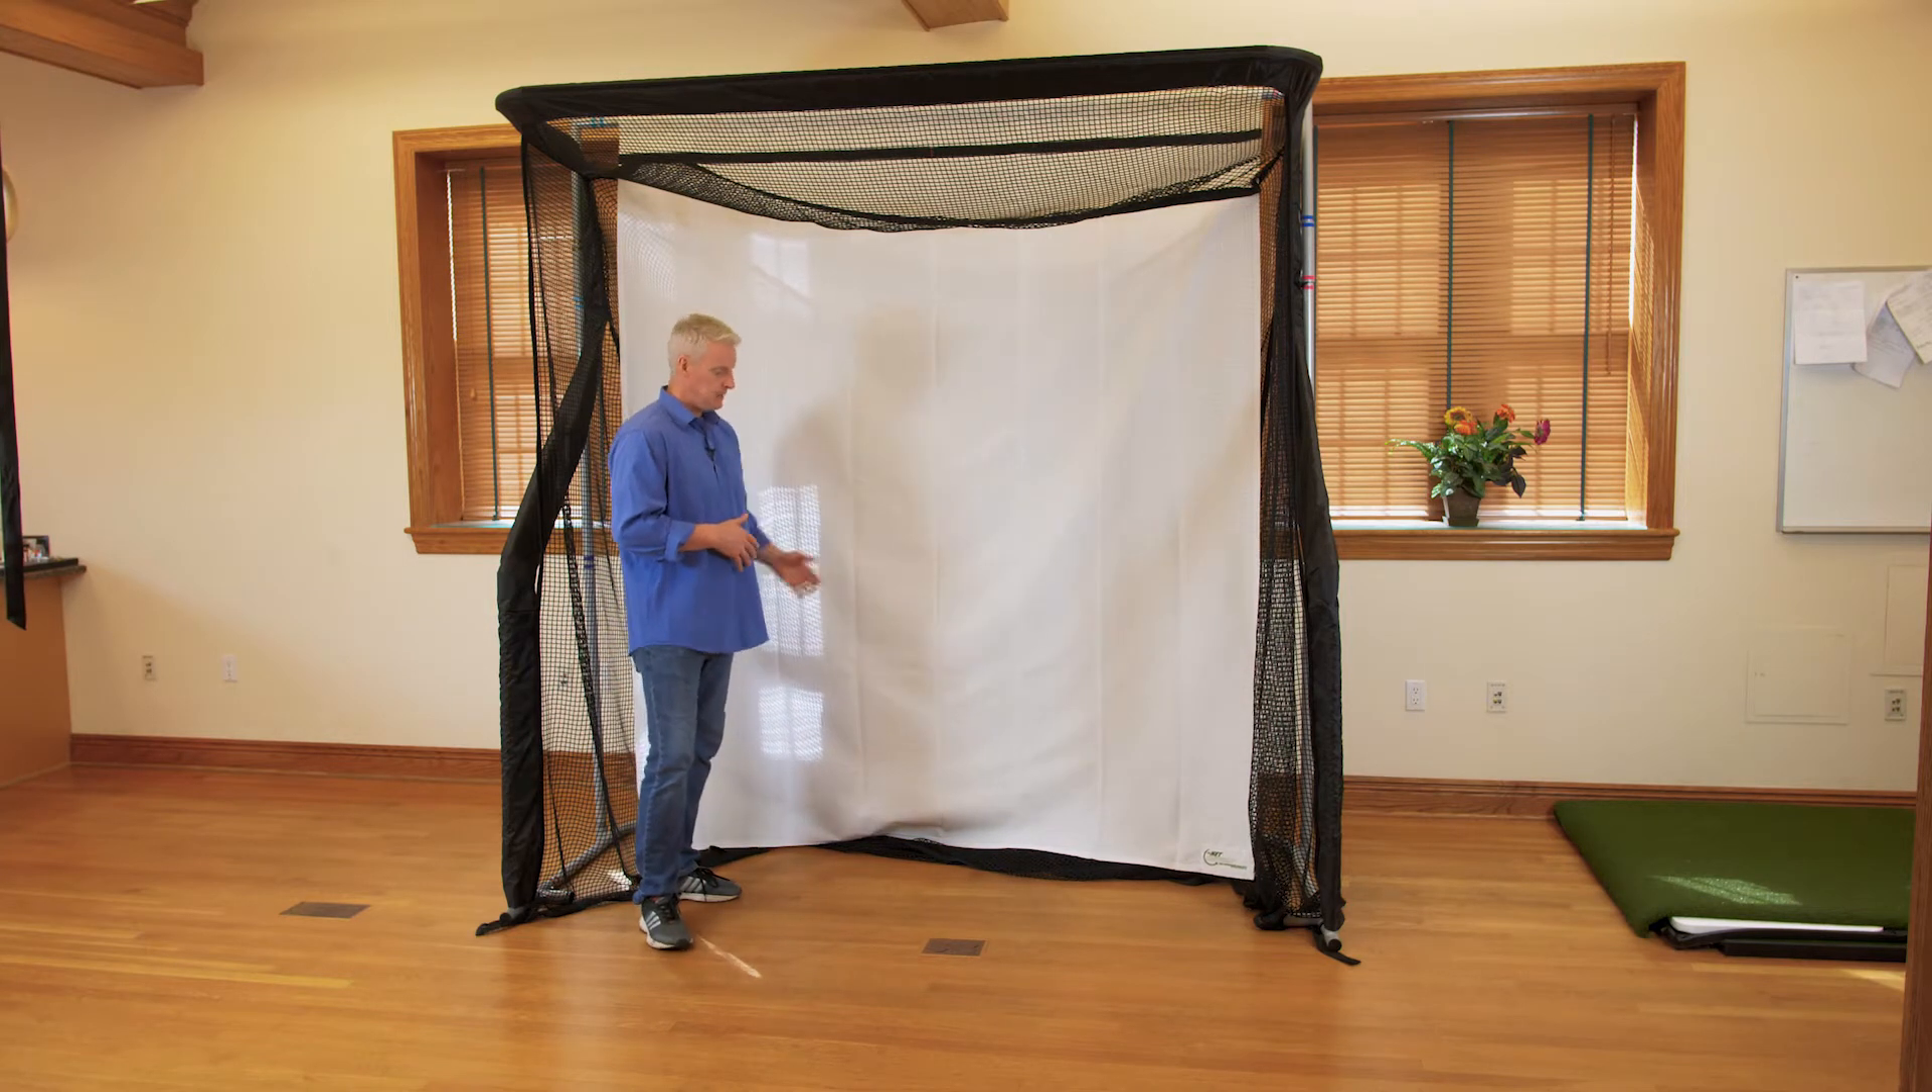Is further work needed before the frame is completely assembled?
No.